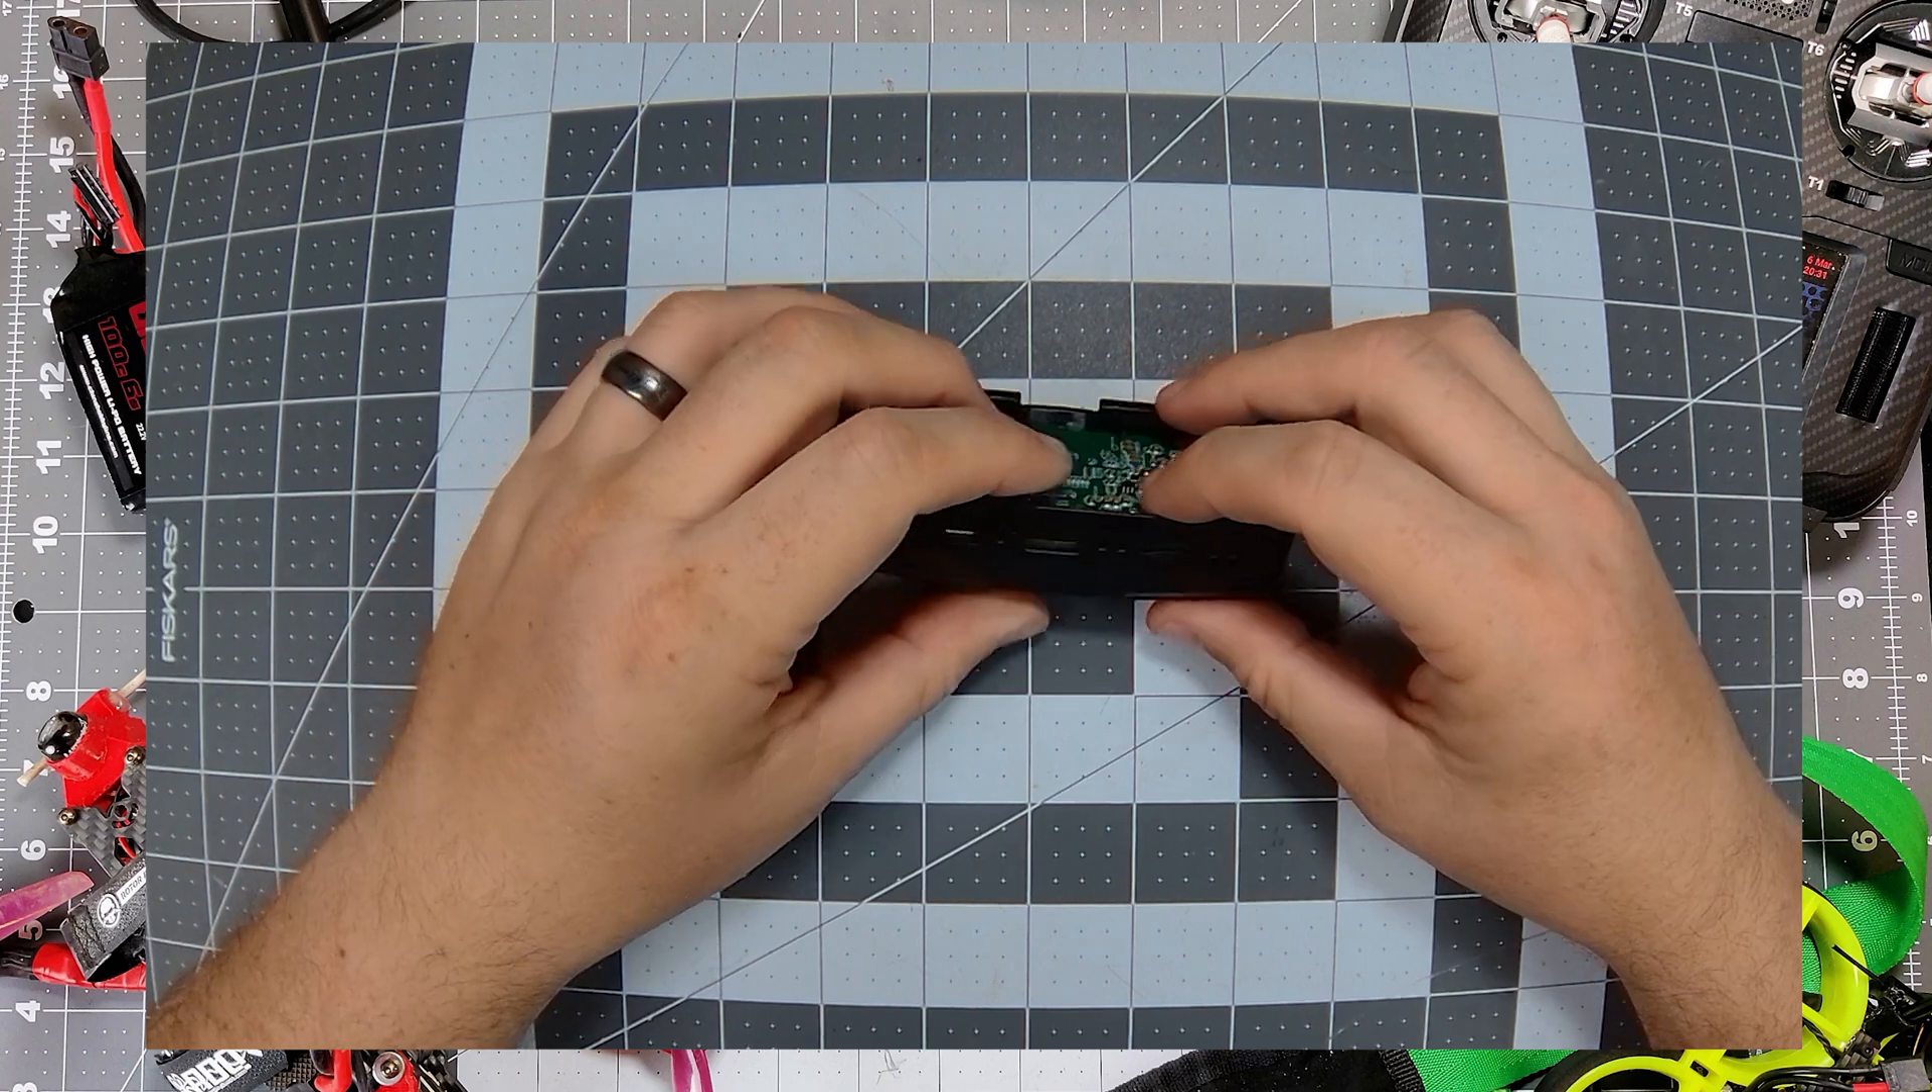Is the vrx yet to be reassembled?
Yes.